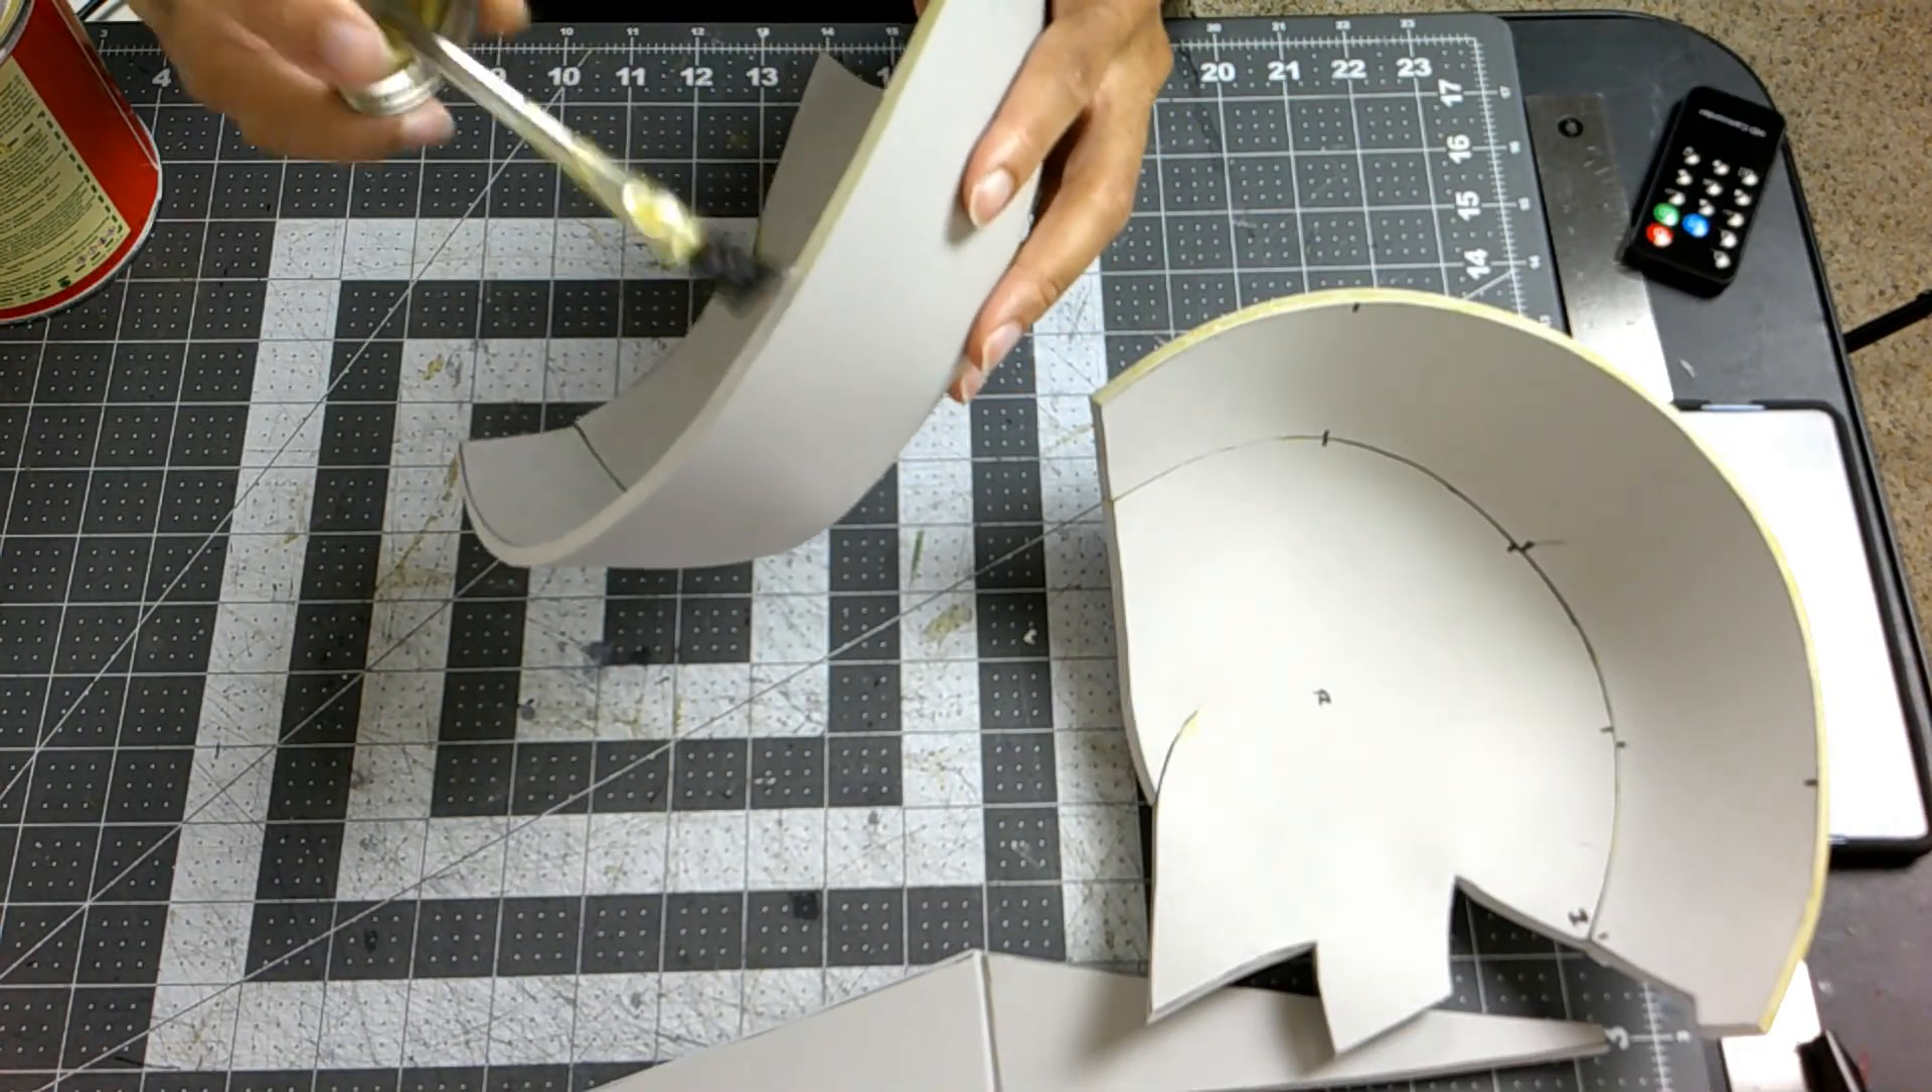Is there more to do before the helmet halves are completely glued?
Yes.